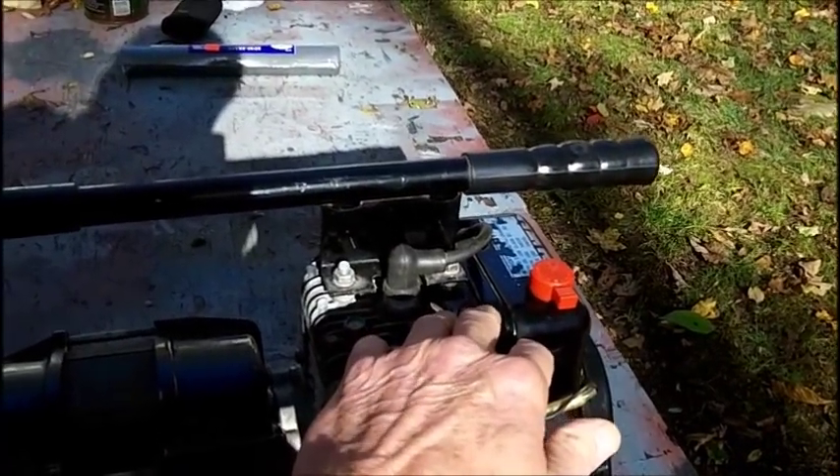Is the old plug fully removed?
No.